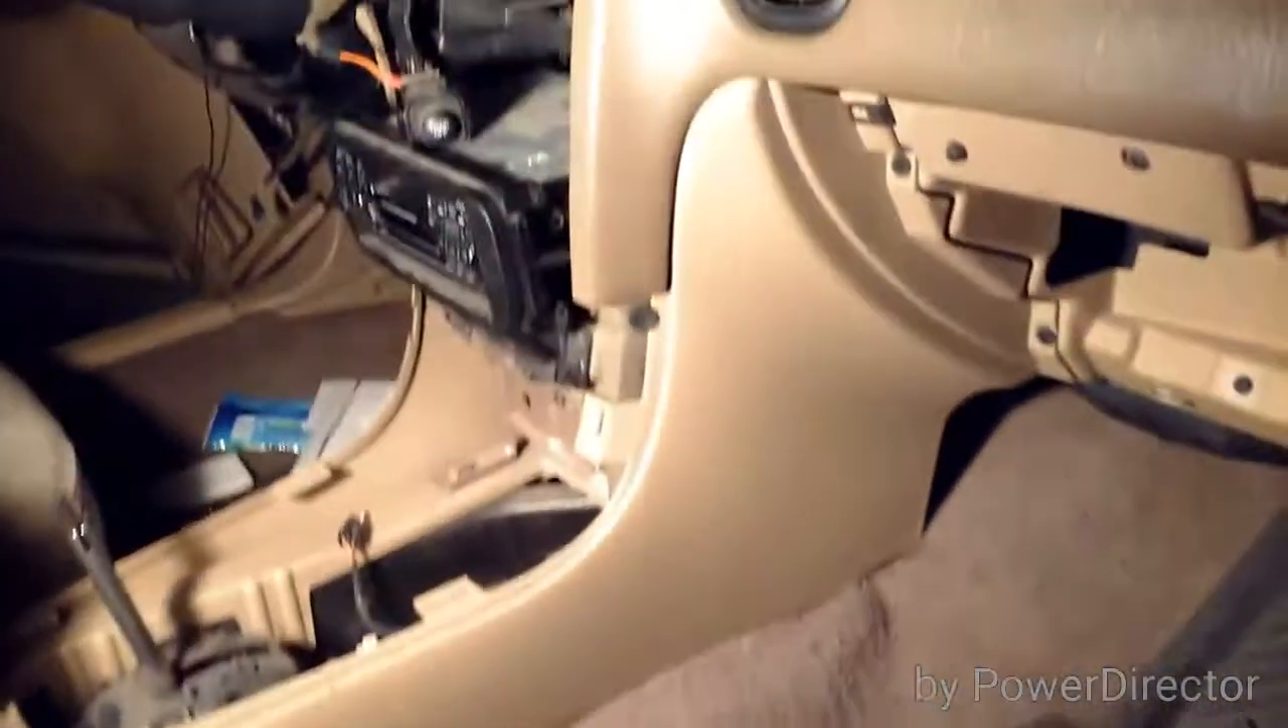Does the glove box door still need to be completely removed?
No.